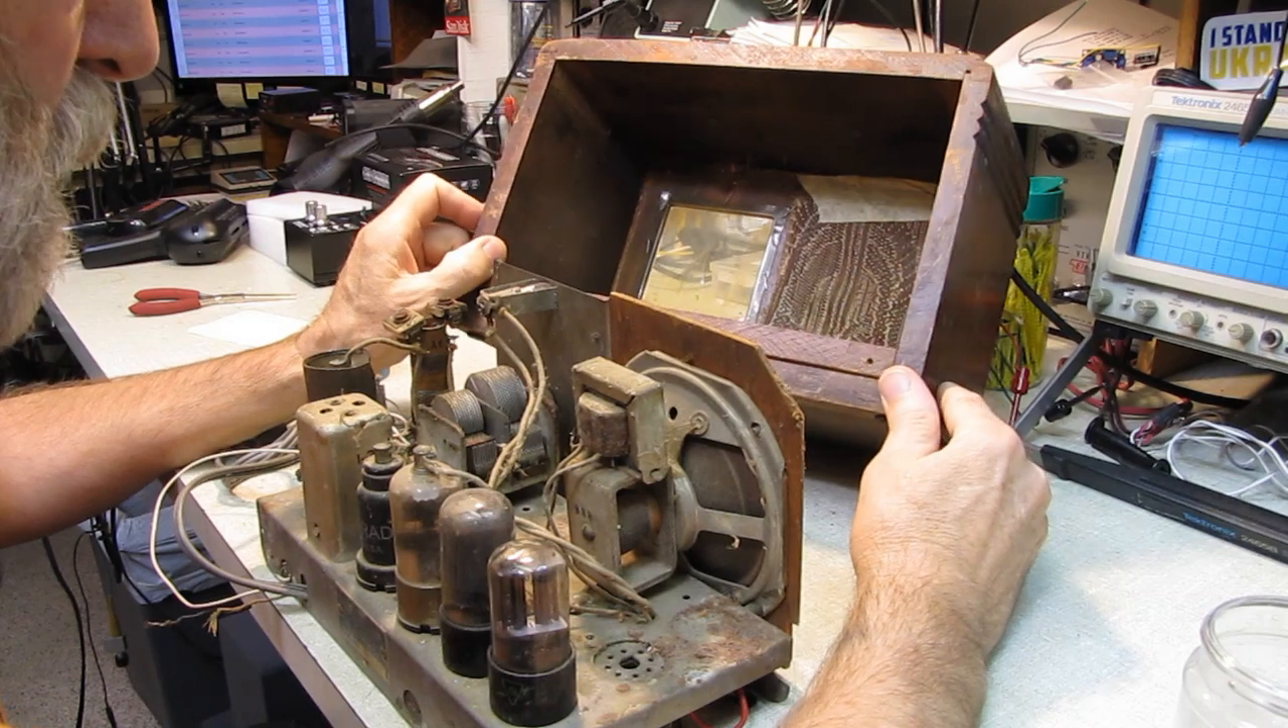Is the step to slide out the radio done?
Yes.